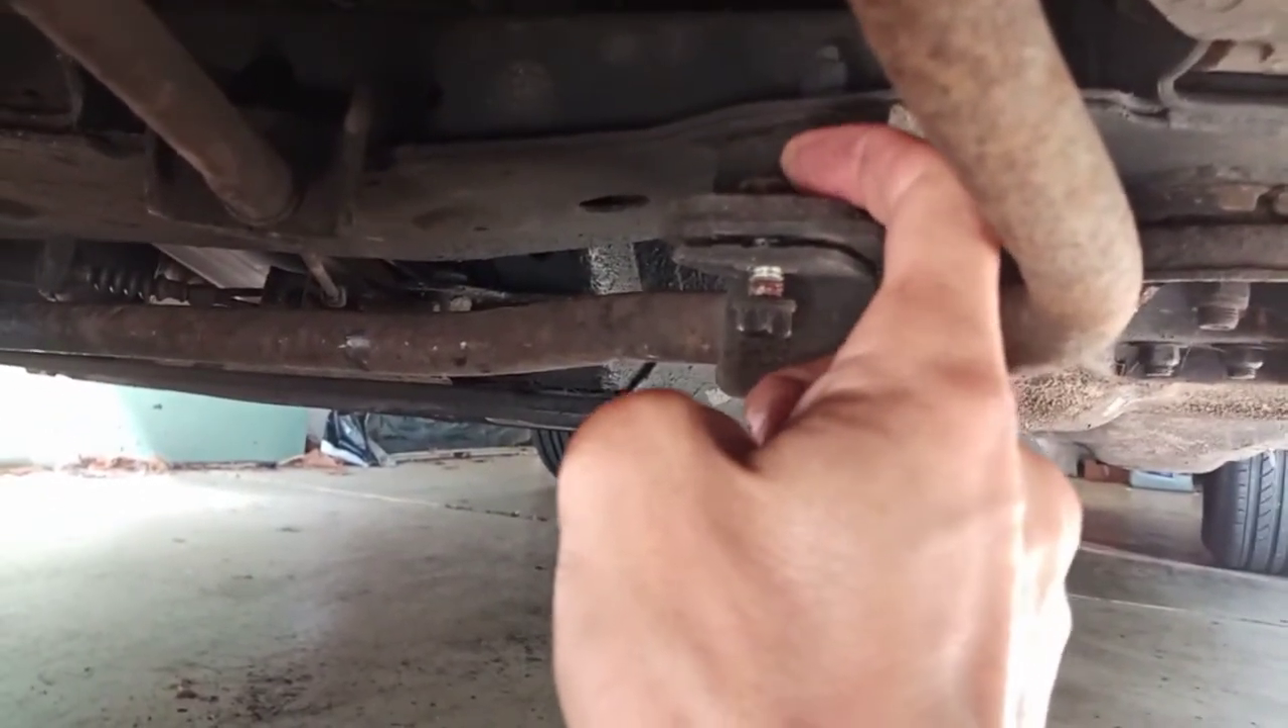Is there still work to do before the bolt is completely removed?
Yes.